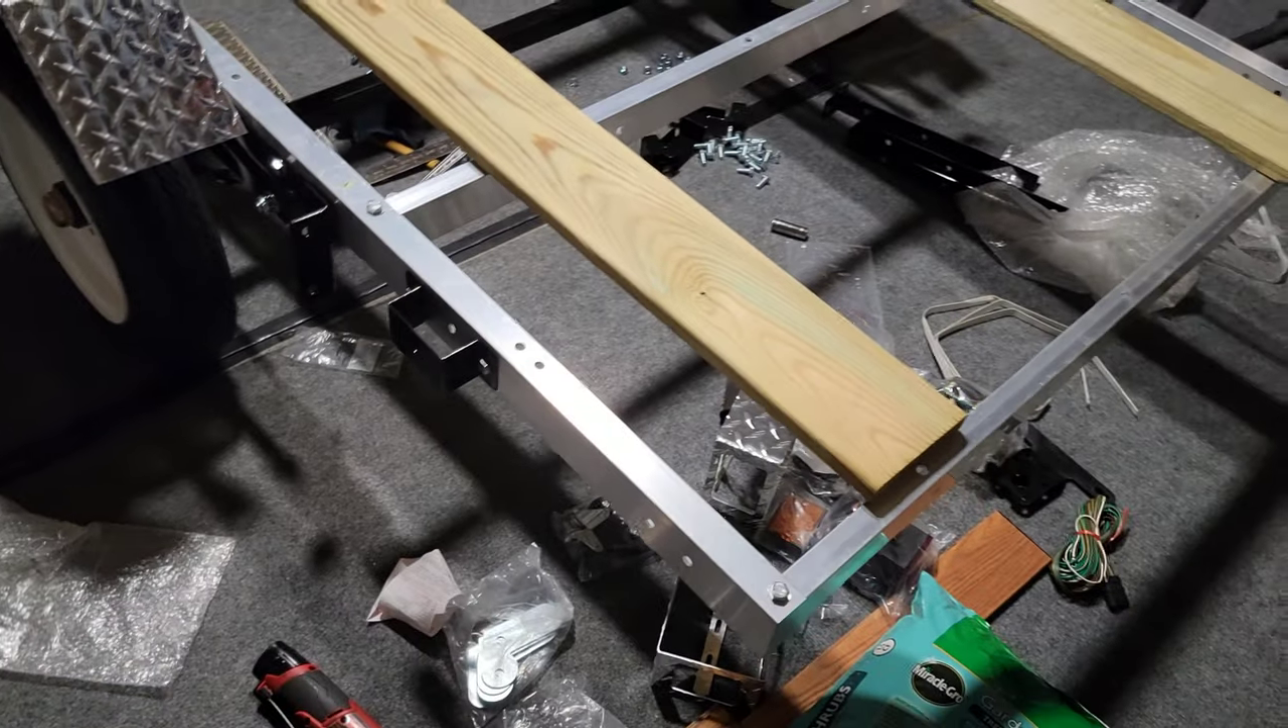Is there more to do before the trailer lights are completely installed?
Yes.